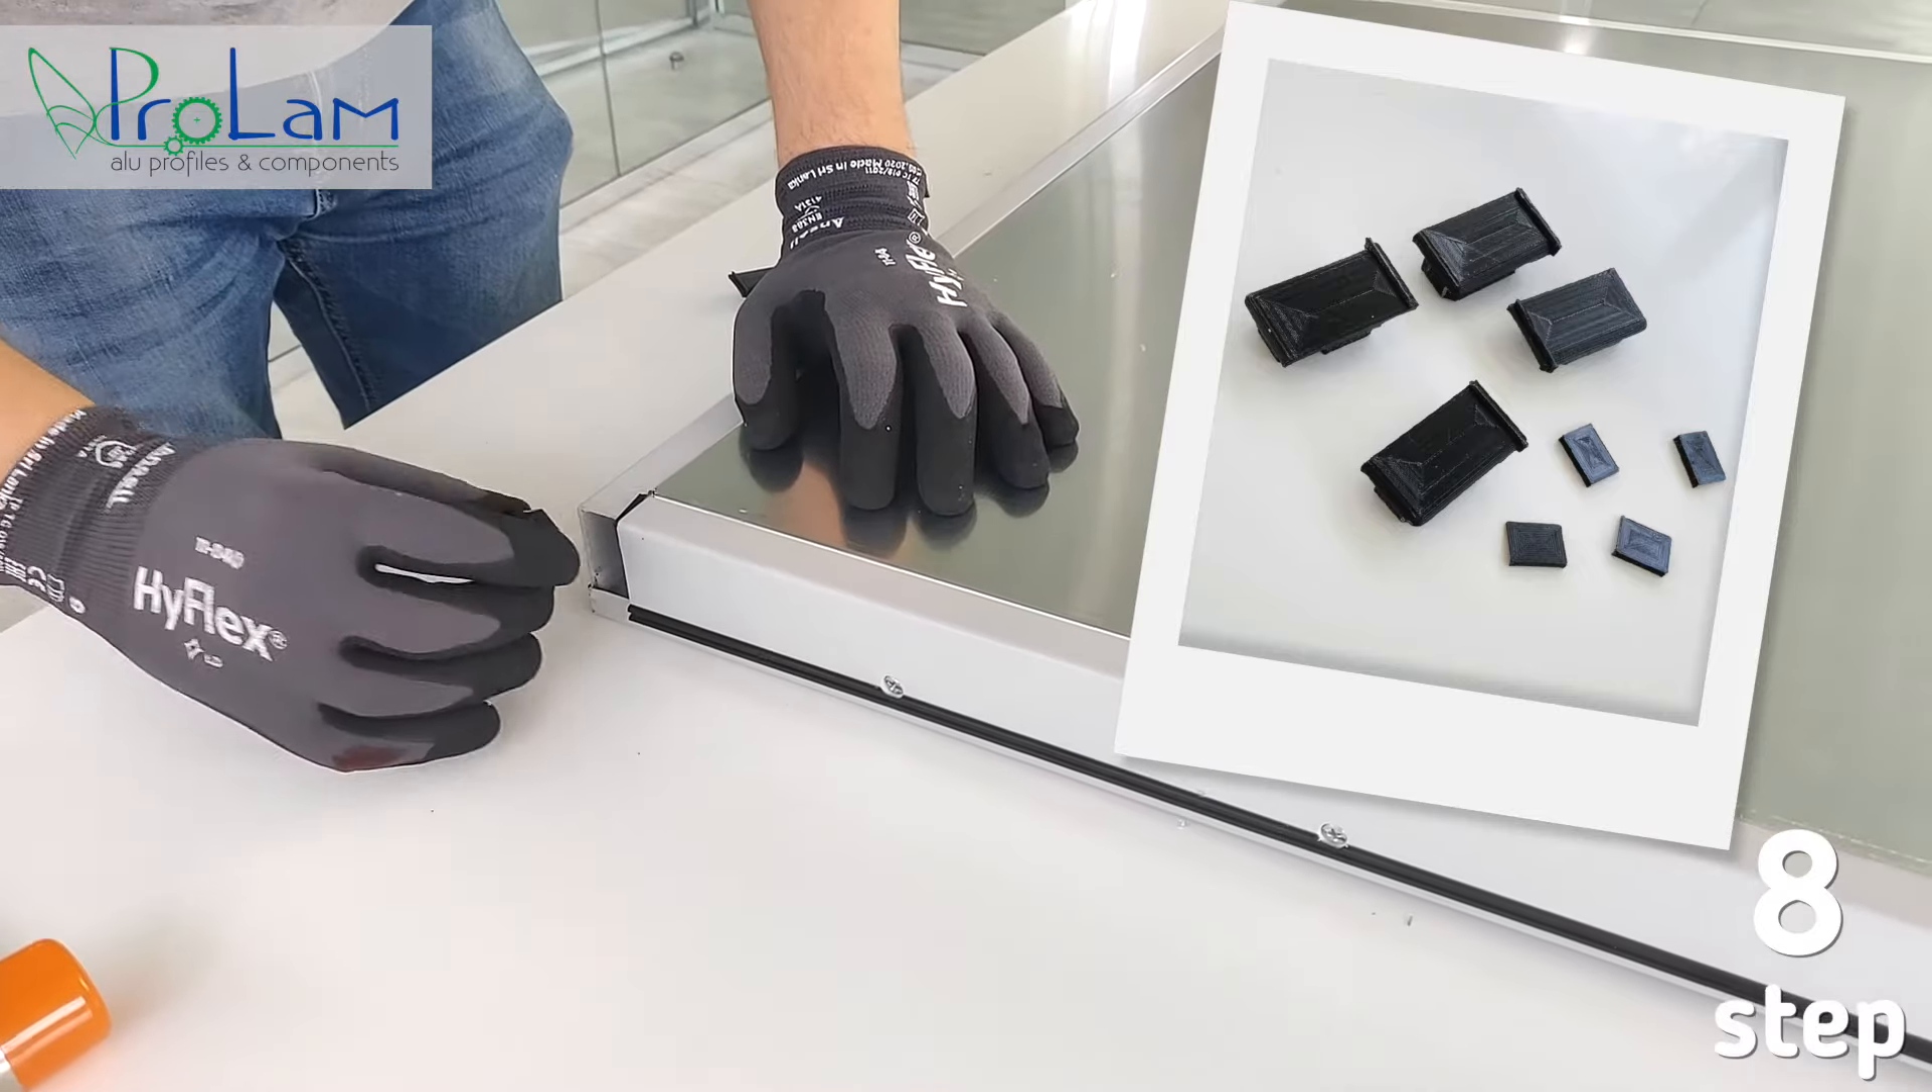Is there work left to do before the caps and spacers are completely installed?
Yes.